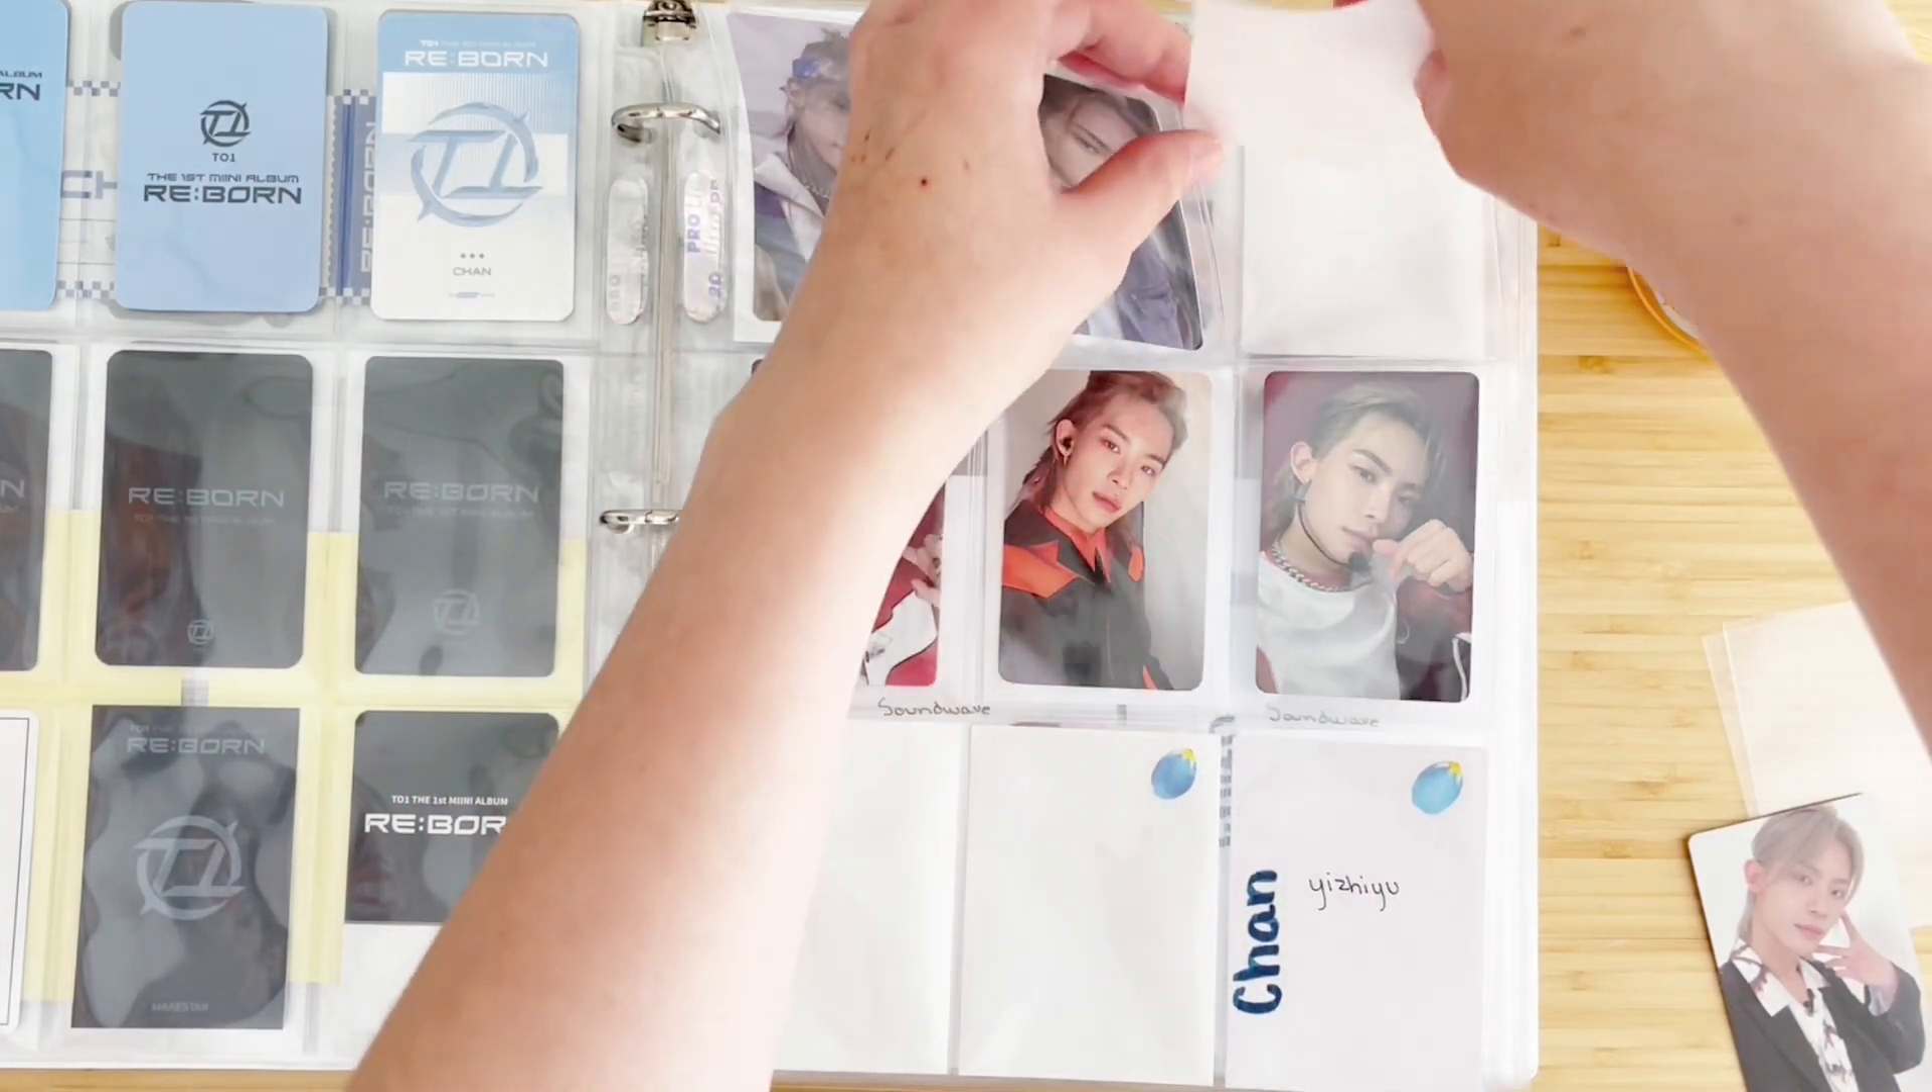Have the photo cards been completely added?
No.